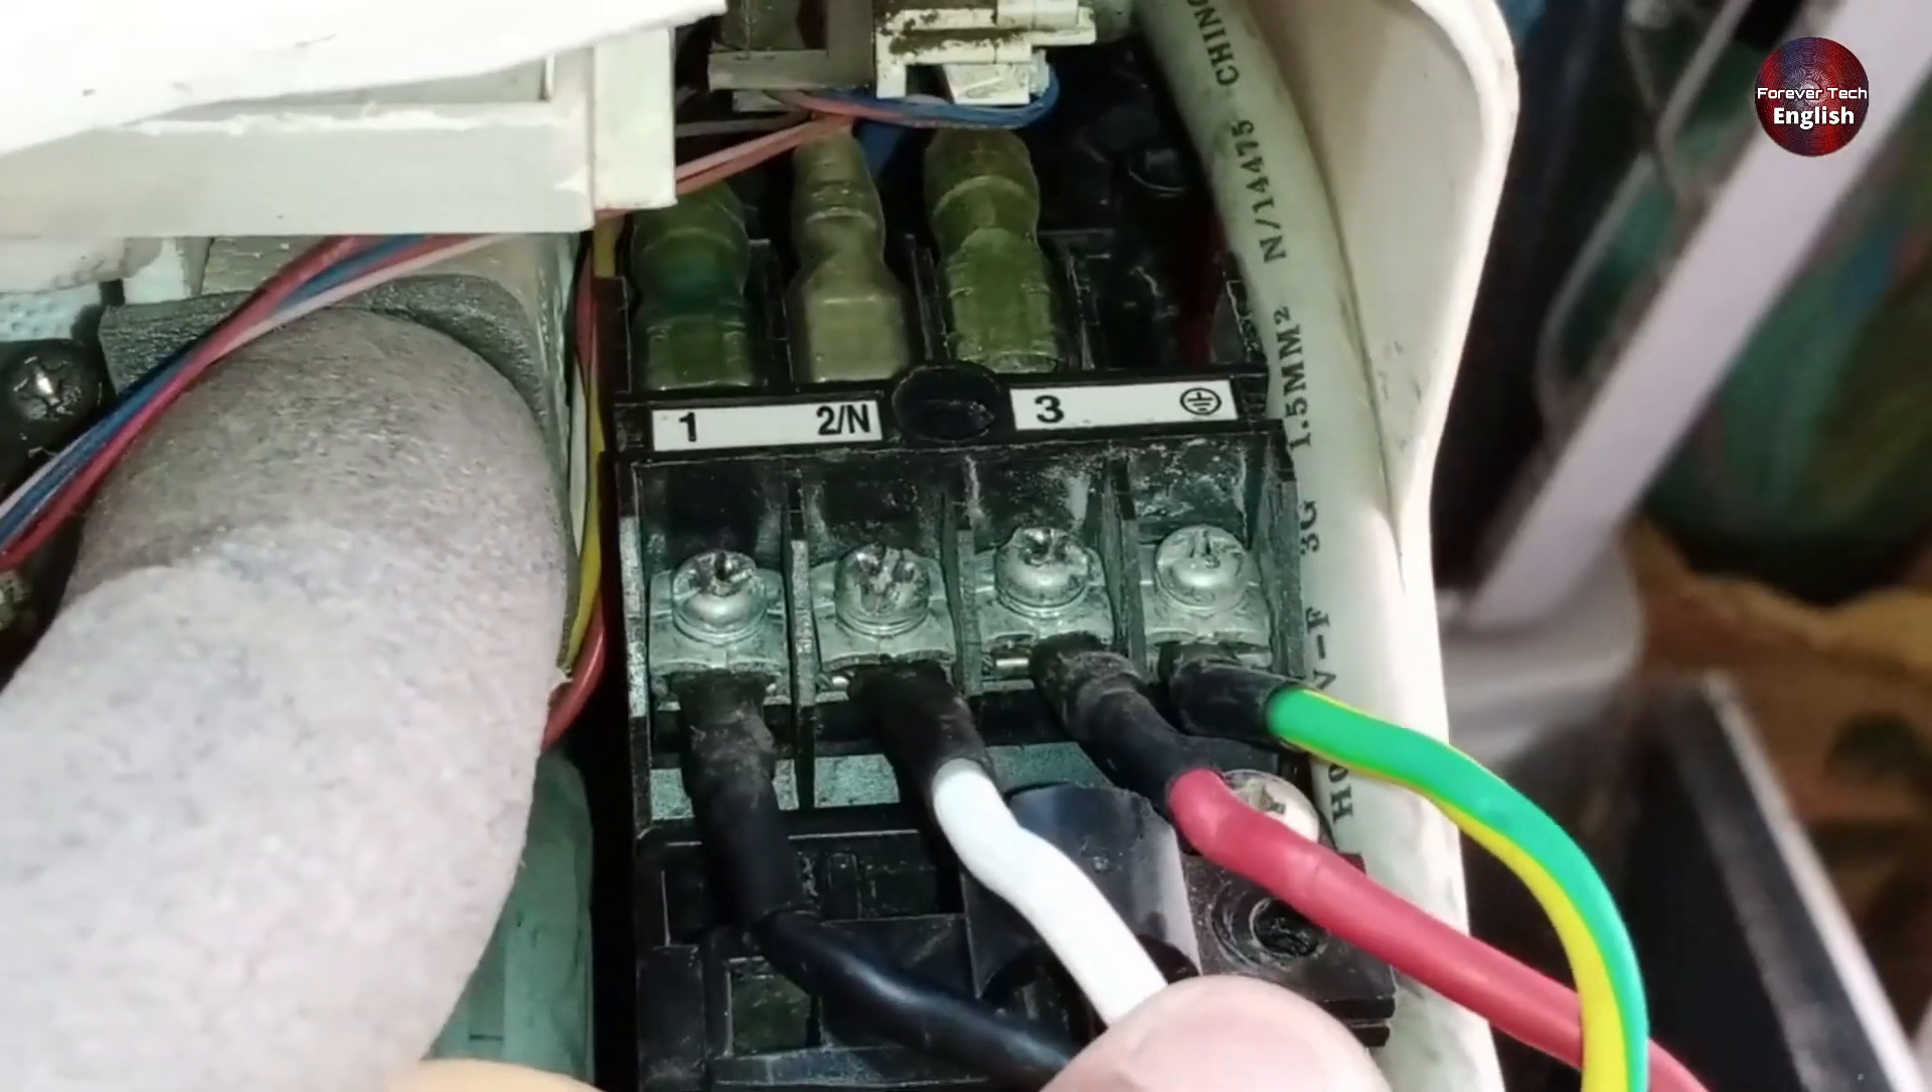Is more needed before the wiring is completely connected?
No.